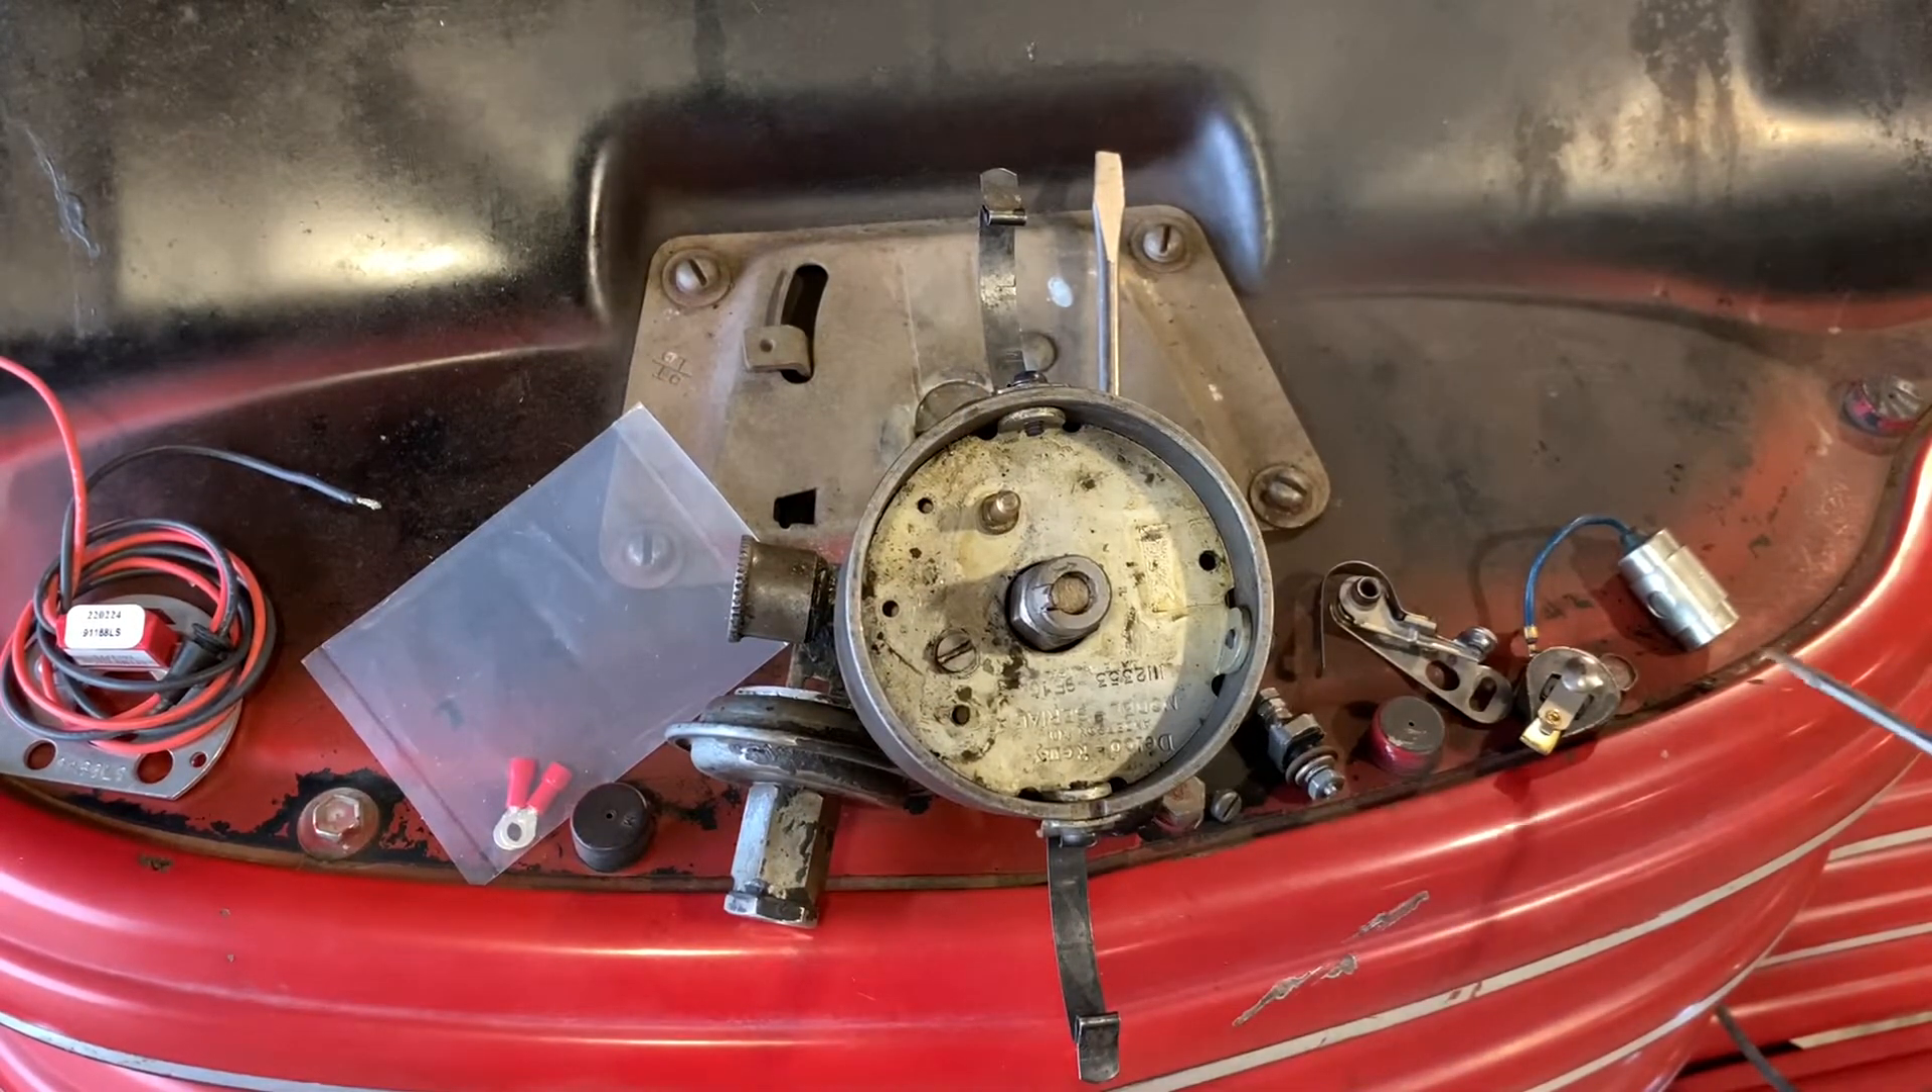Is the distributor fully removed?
Yes.